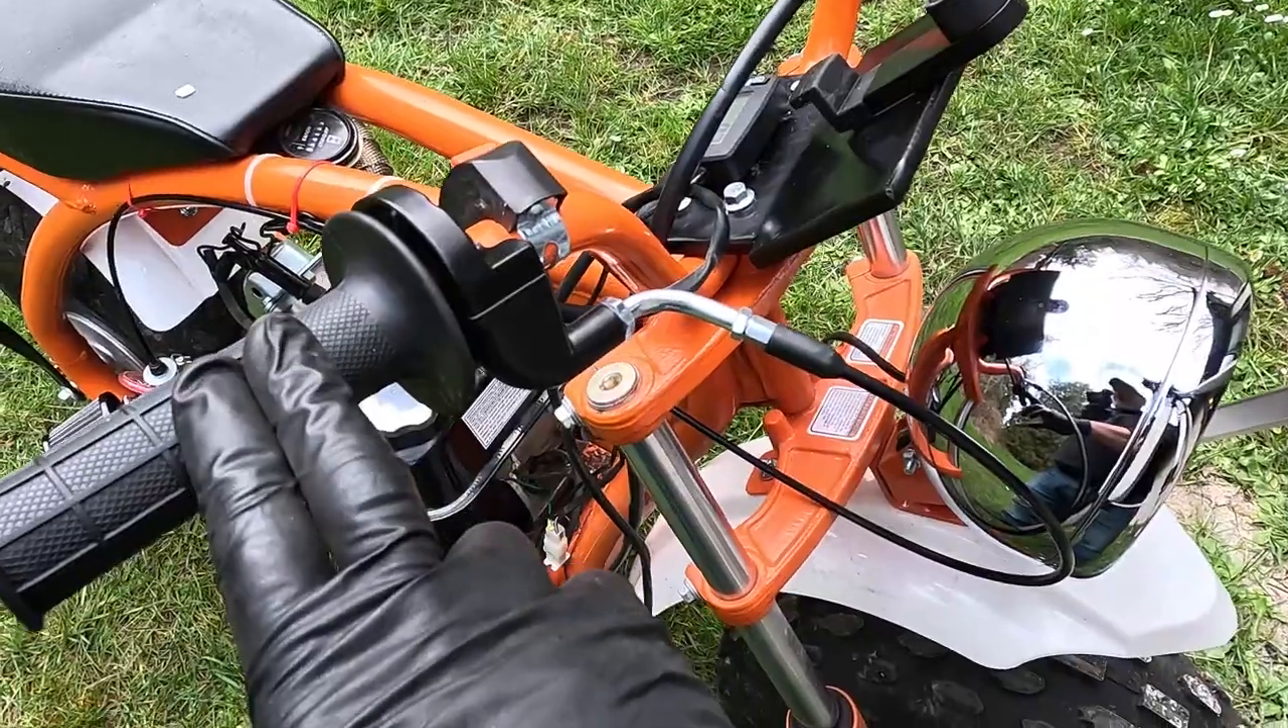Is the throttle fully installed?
Yes.